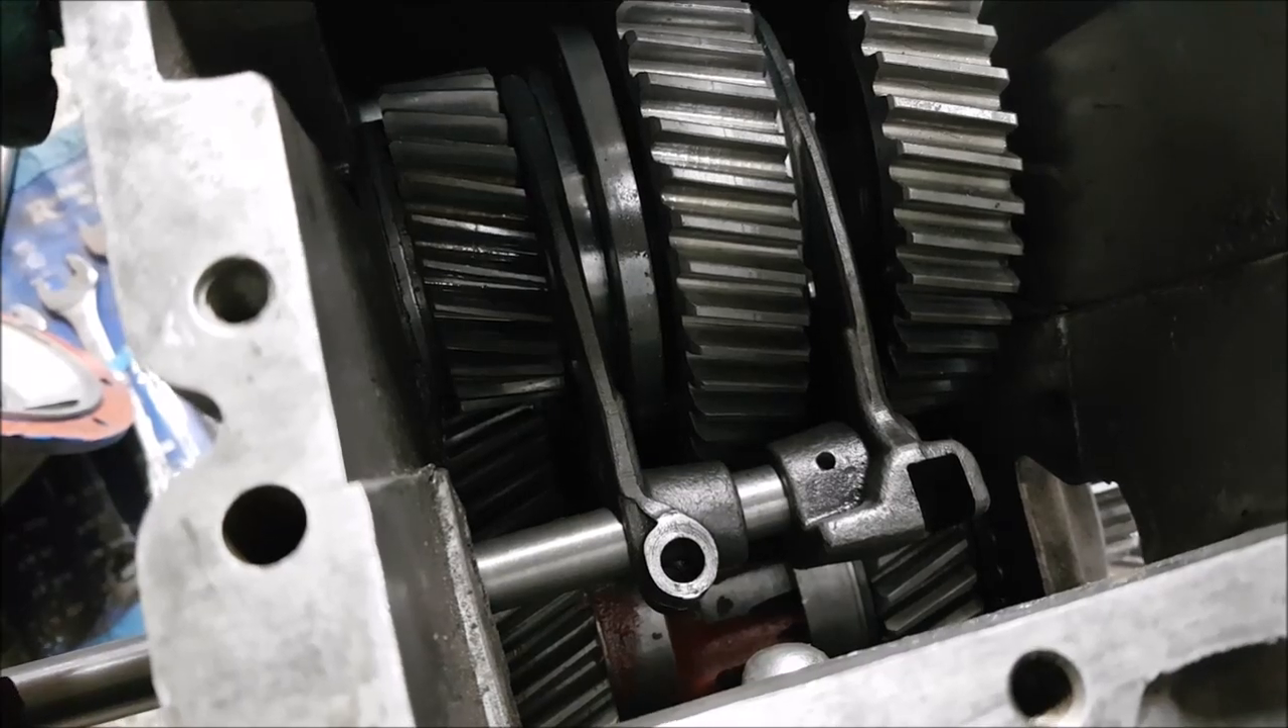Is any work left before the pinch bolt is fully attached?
Yes.